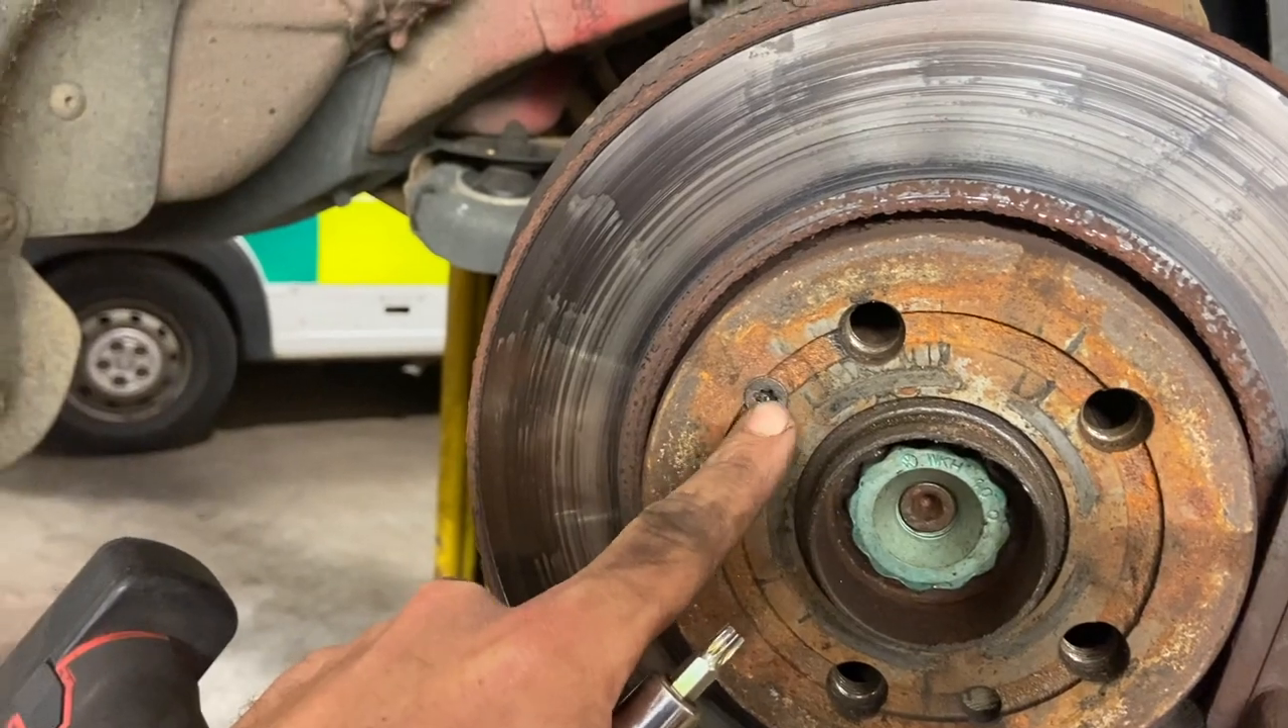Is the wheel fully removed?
Yes.